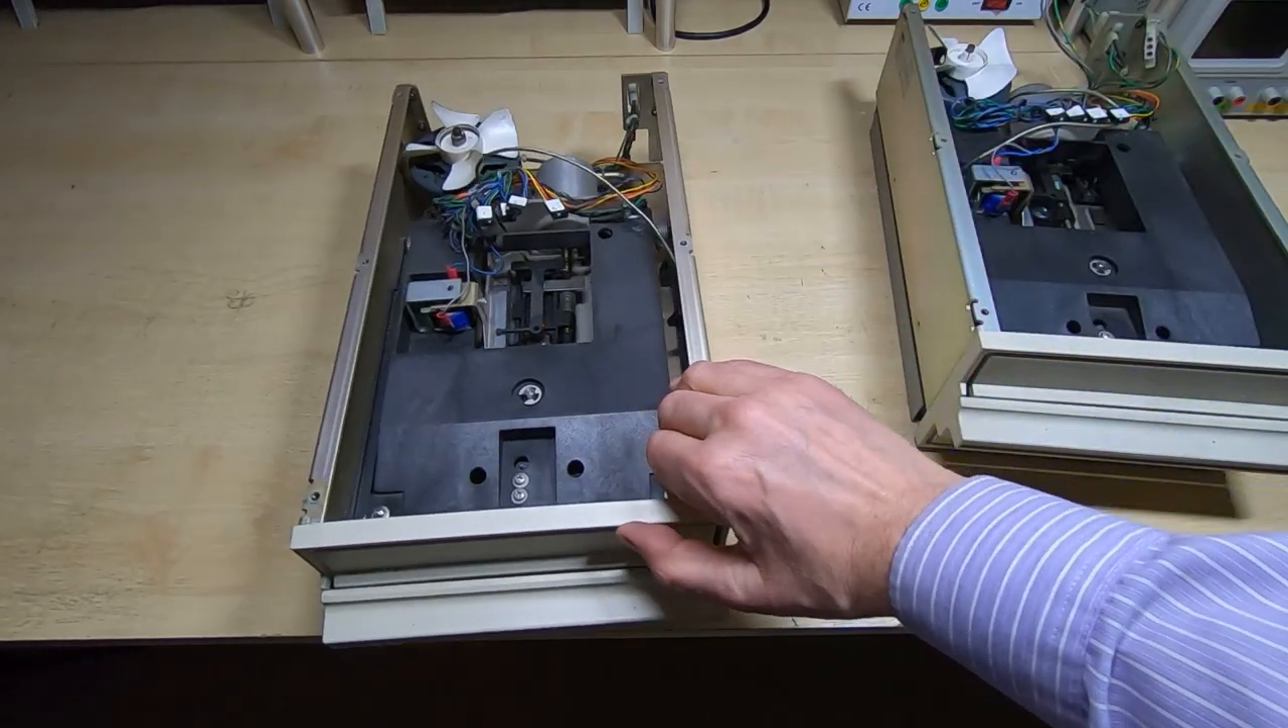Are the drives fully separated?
Yes.